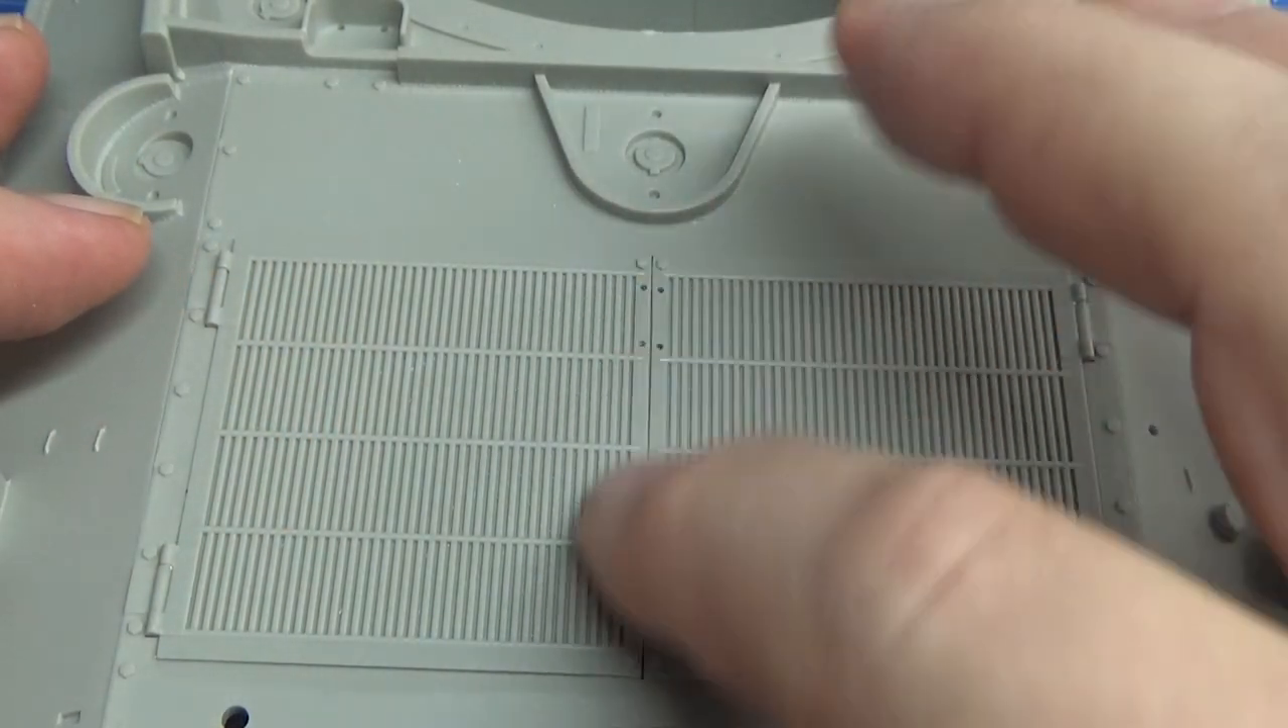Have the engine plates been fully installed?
Yes.